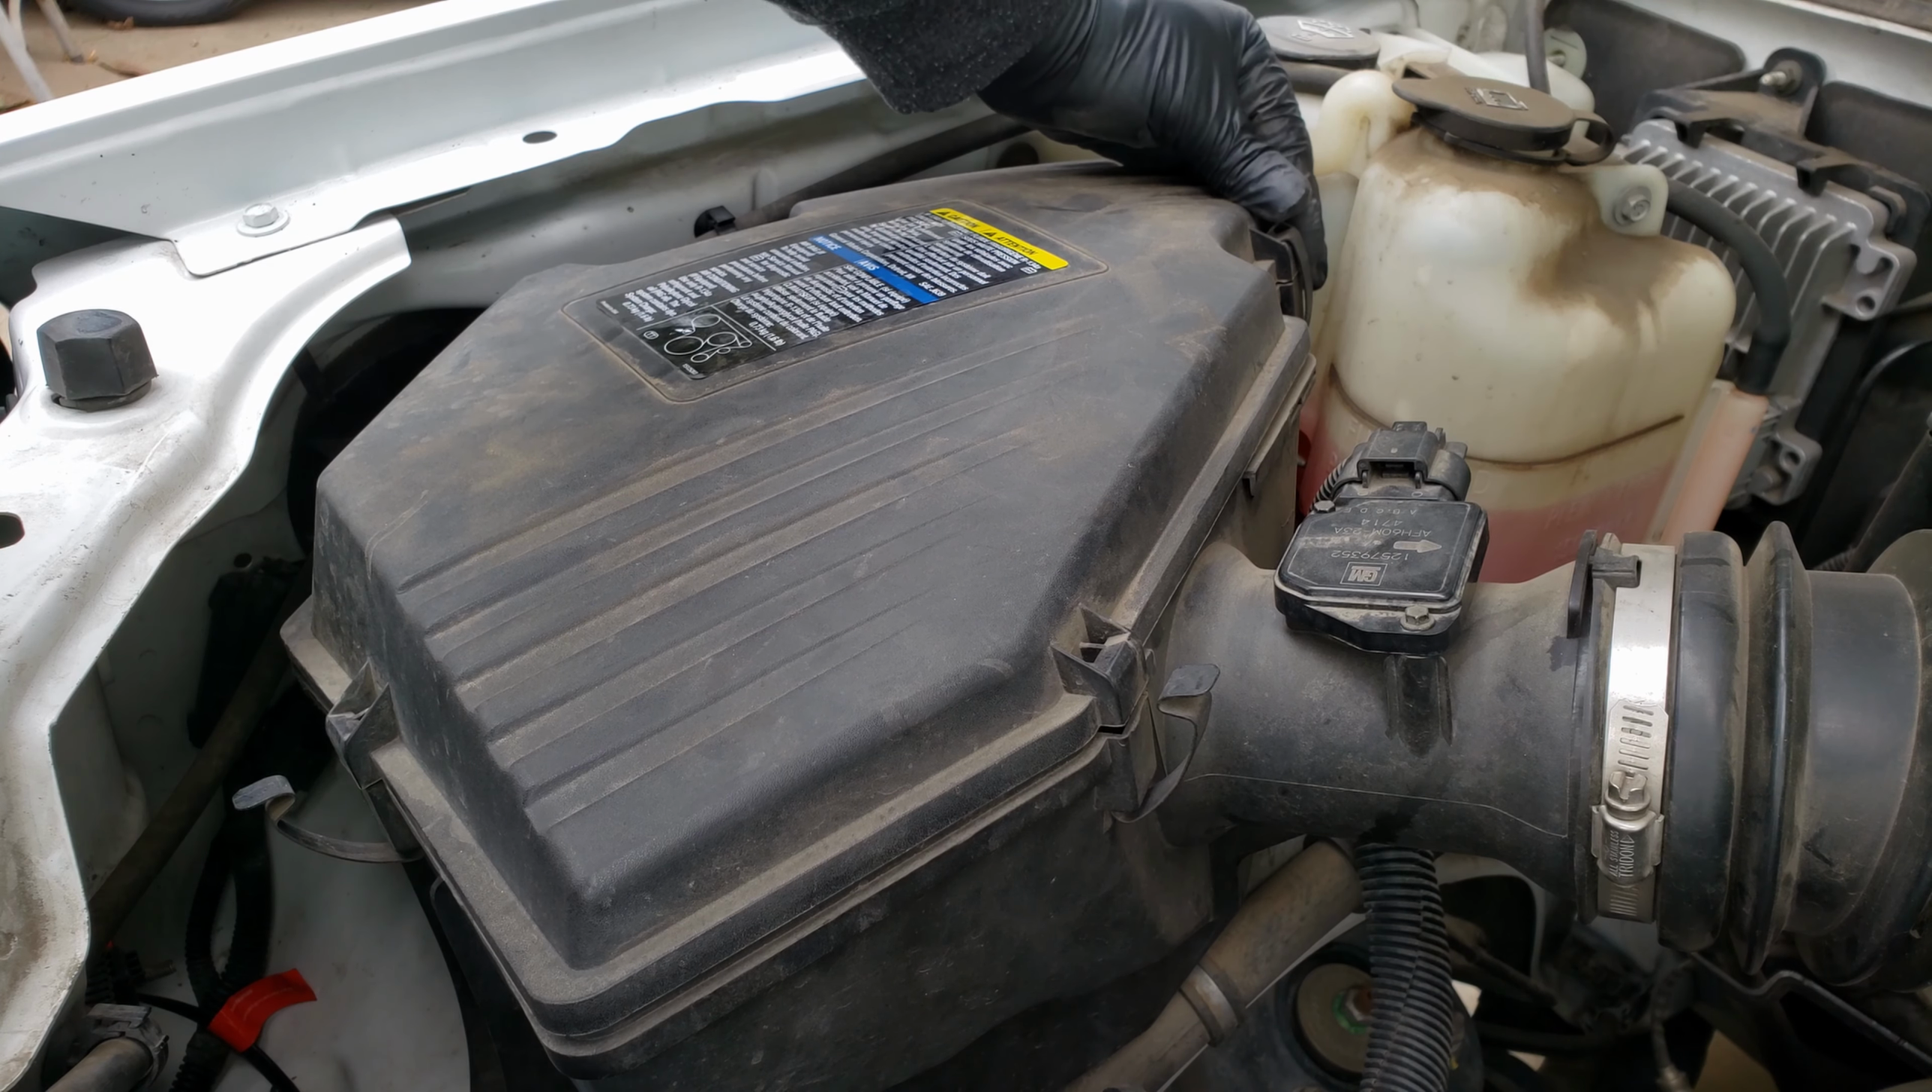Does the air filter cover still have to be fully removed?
Yes.